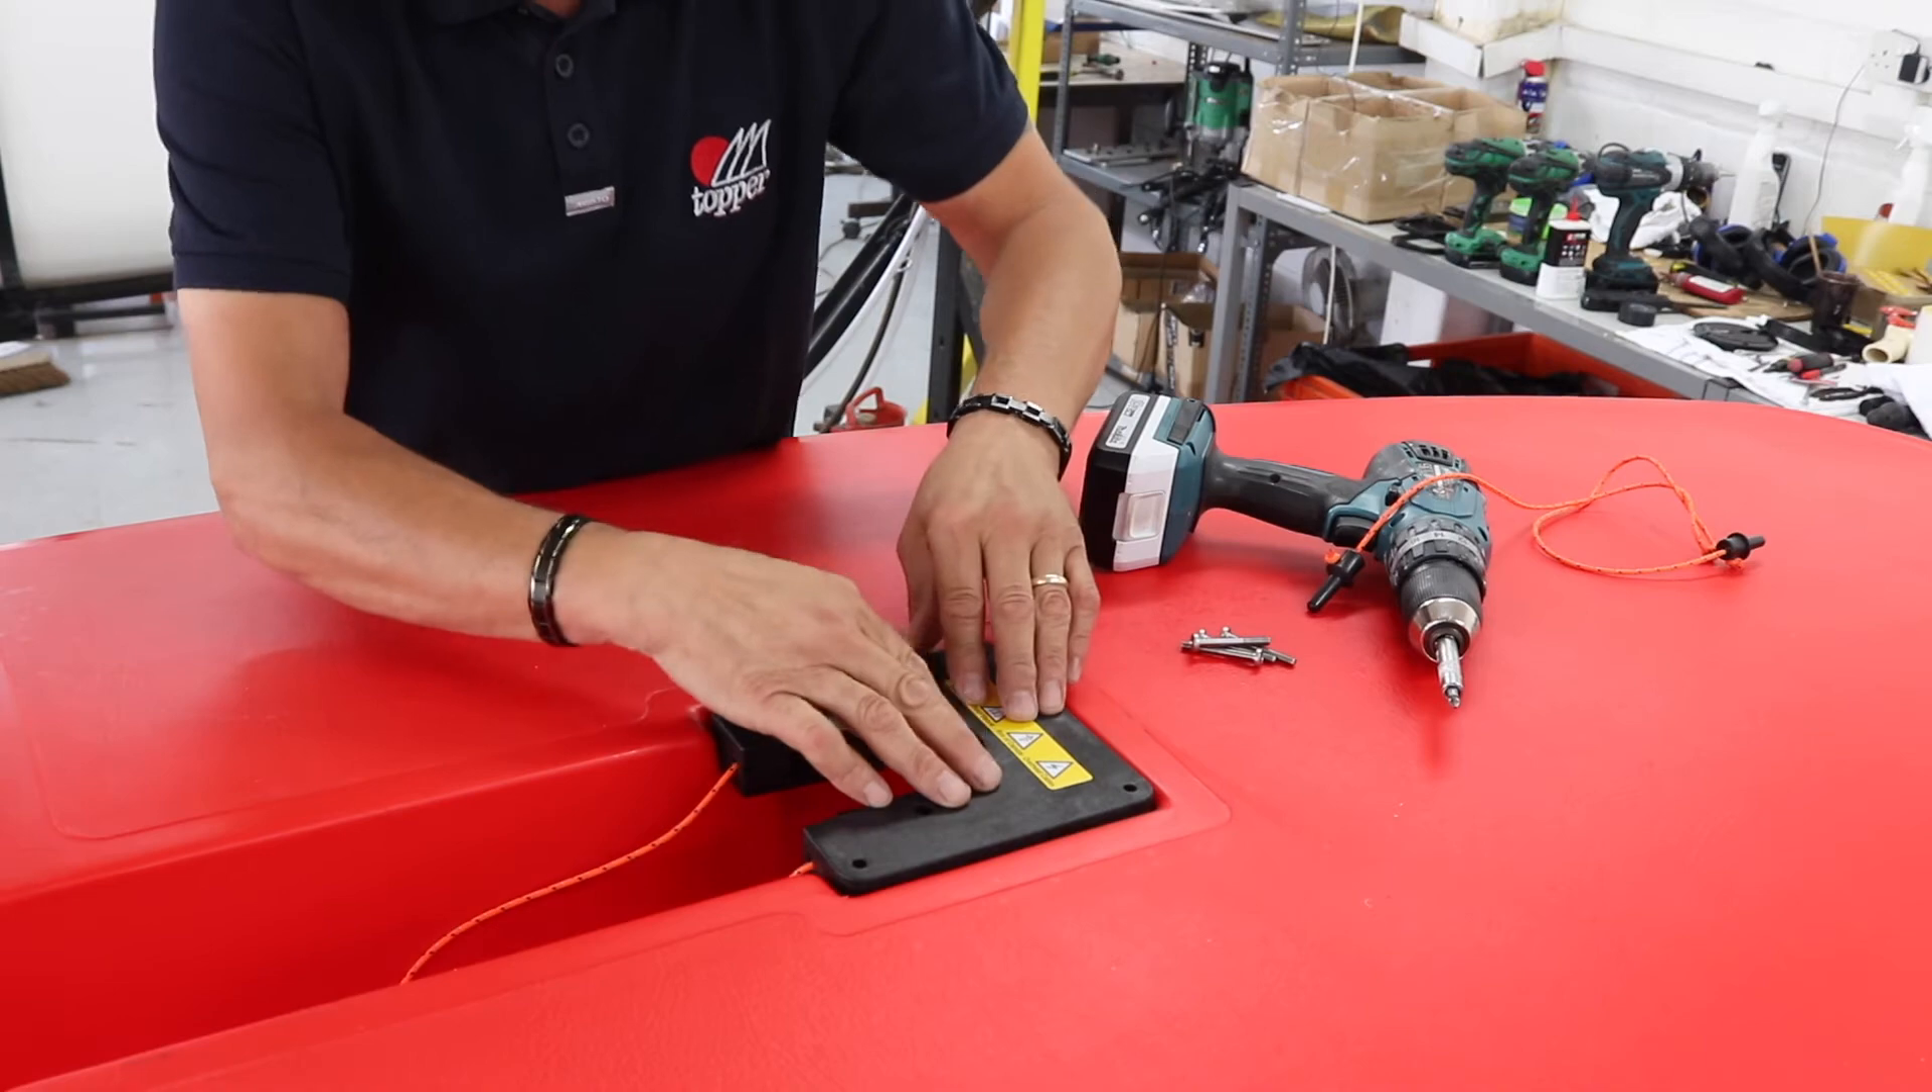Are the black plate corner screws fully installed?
No.